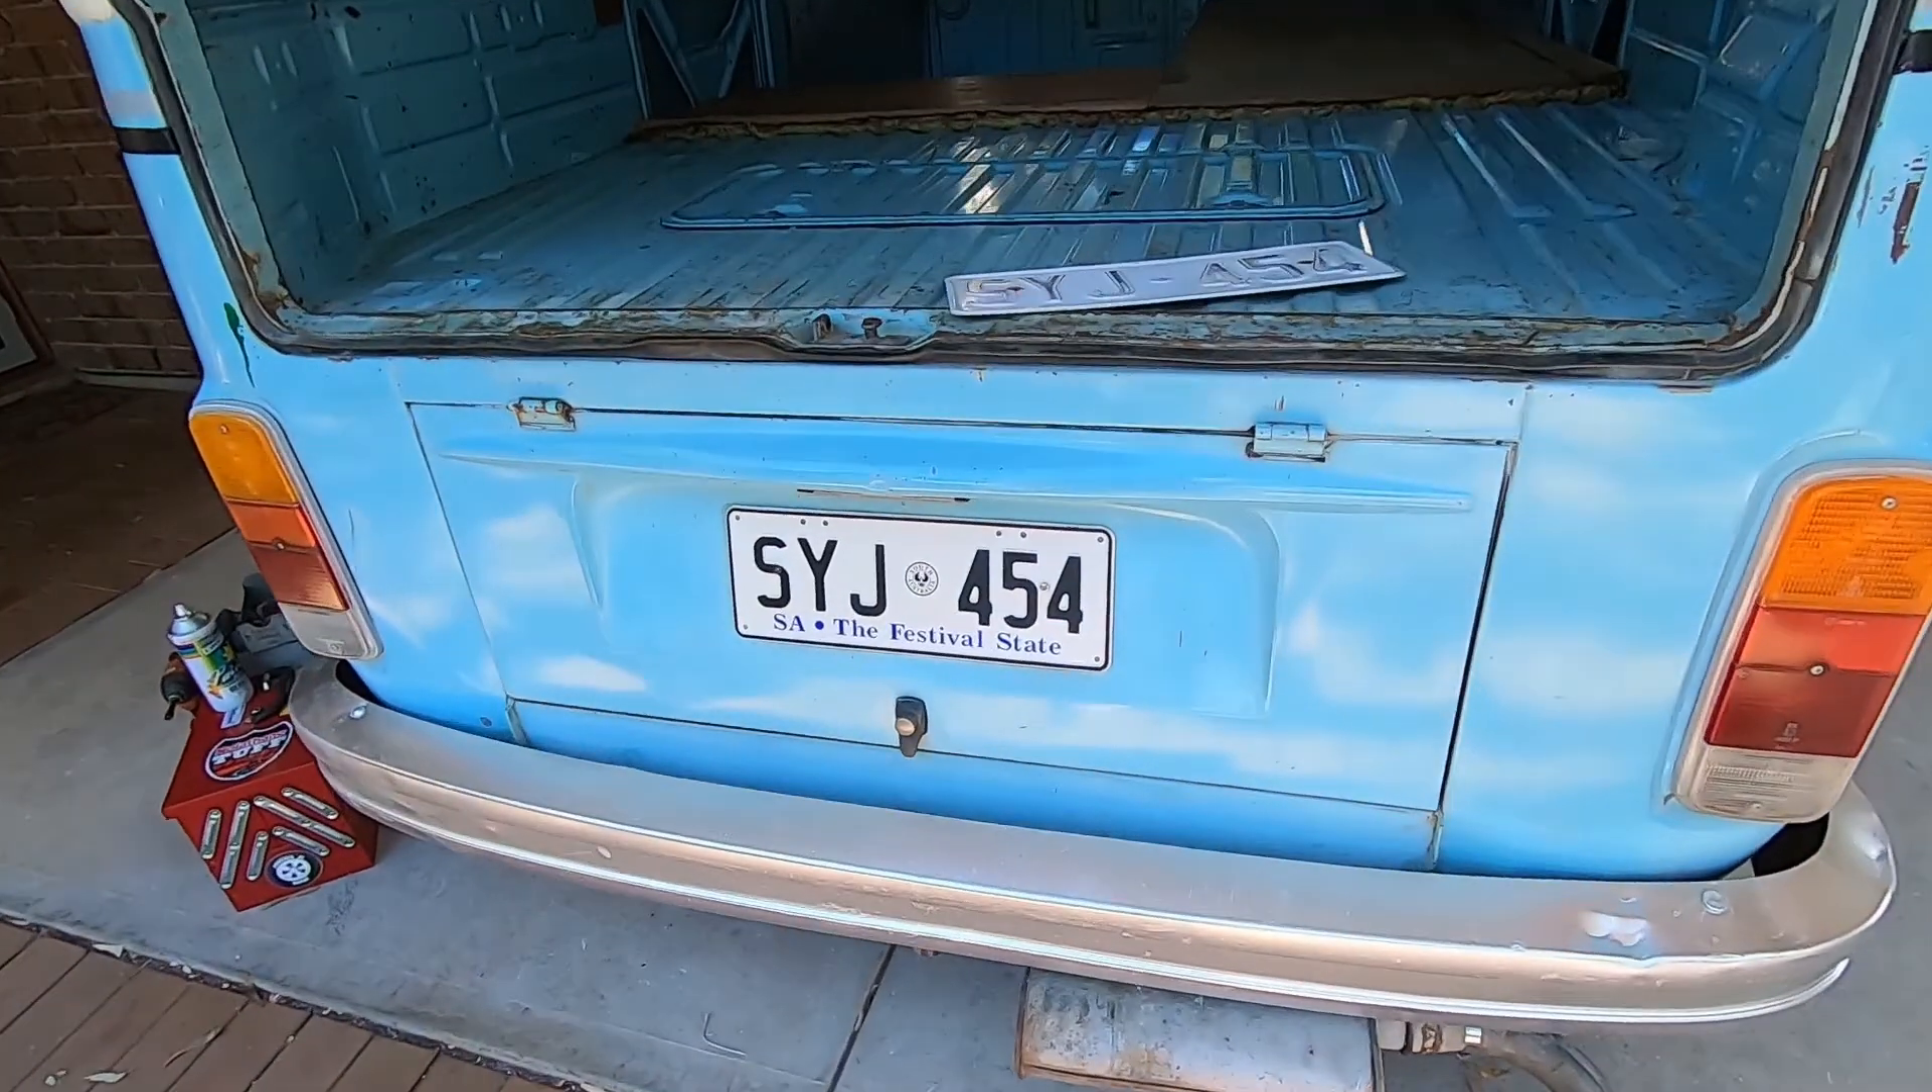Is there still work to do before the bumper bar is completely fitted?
No.